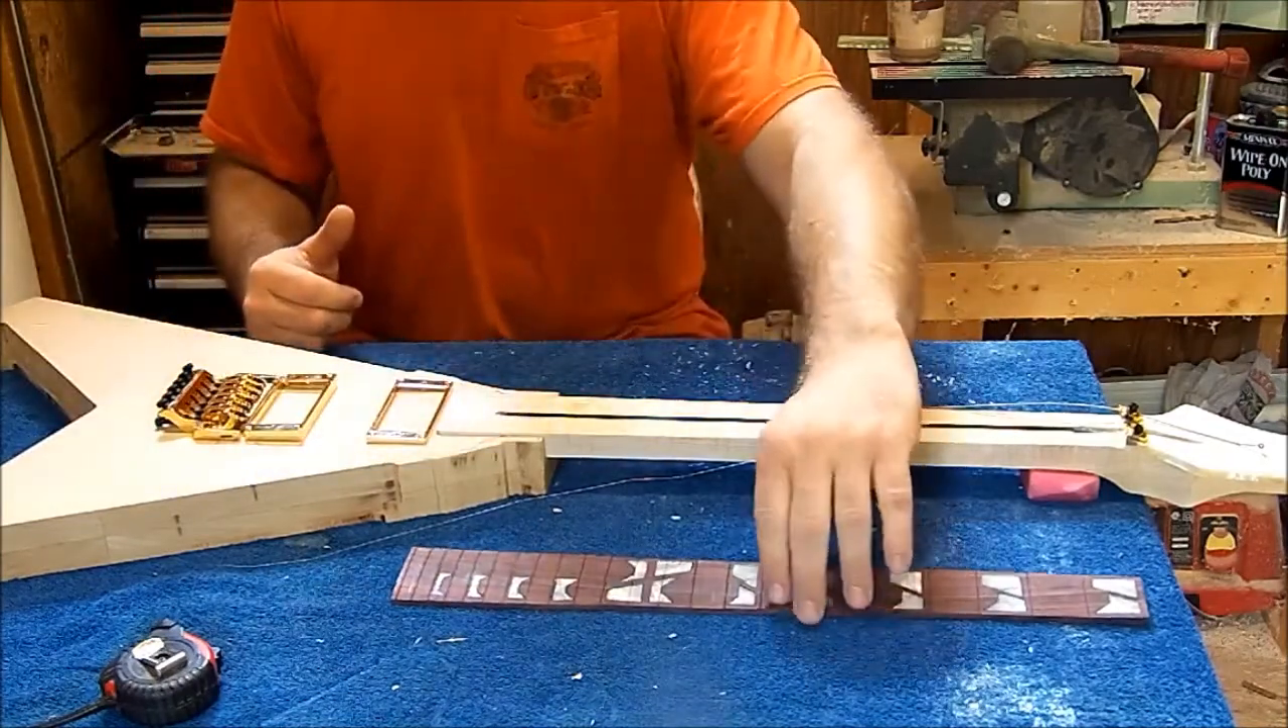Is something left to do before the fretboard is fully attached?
Yes.